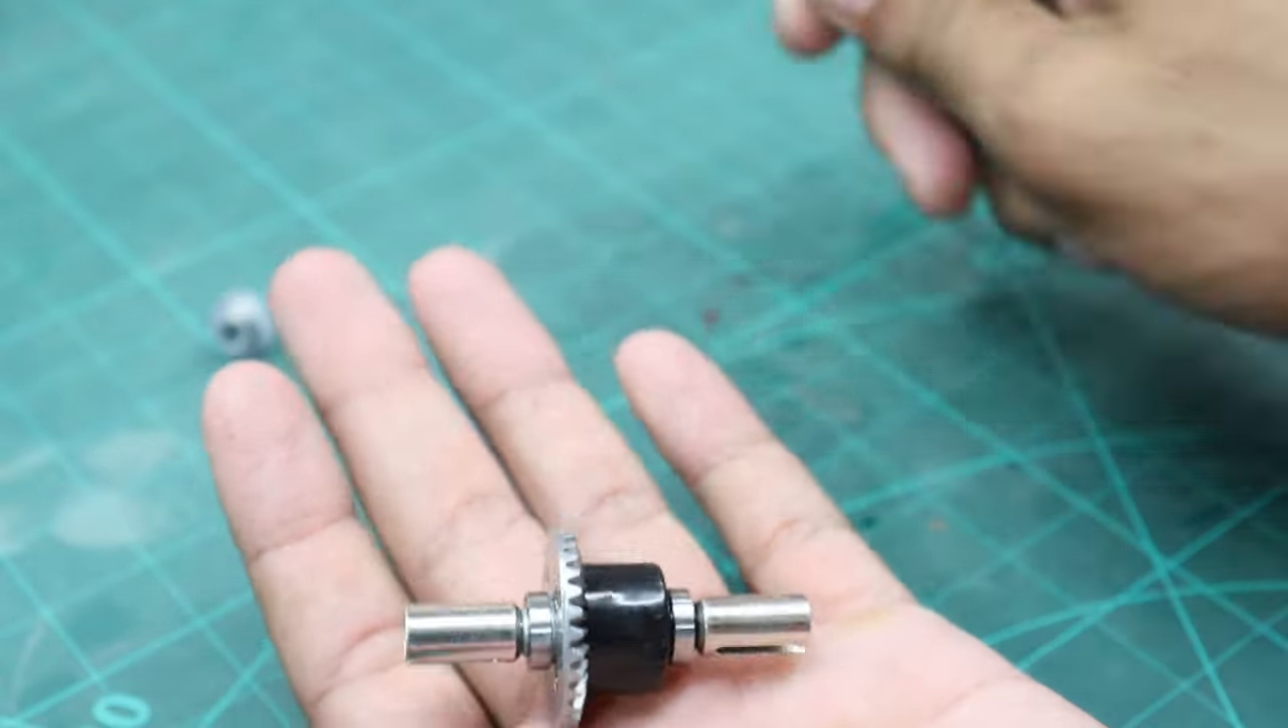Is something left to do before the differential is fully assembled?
No.